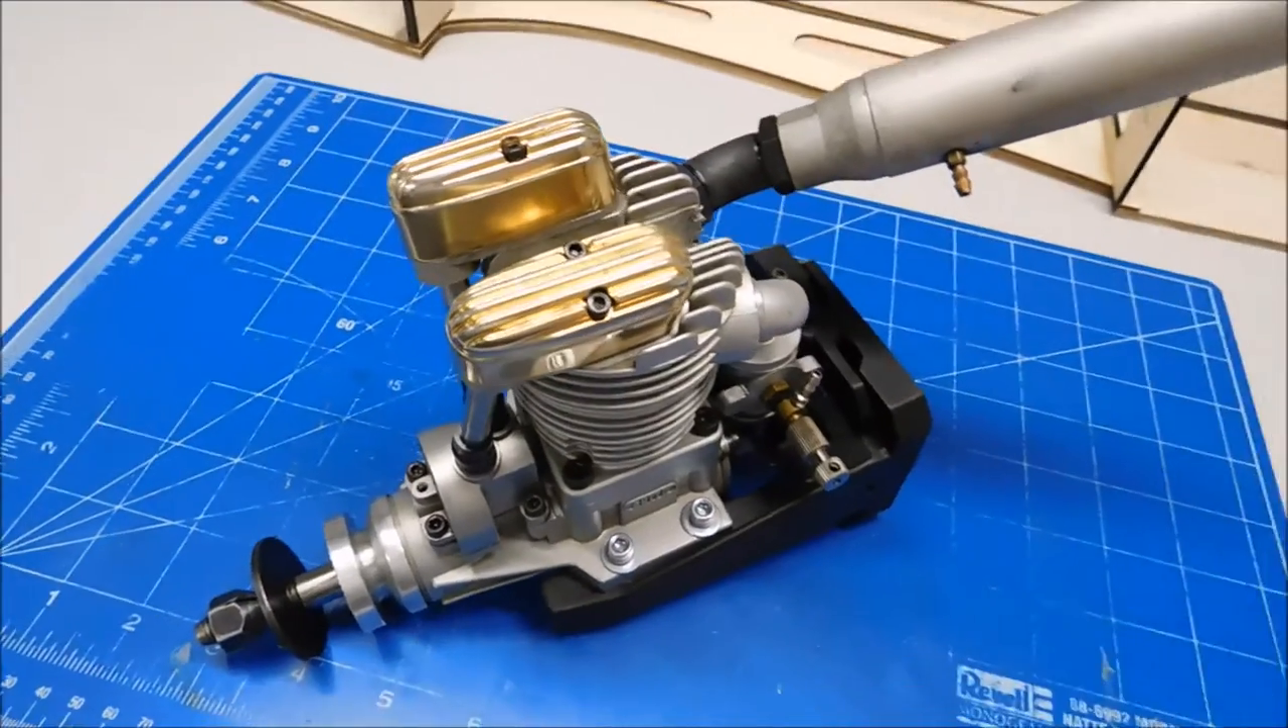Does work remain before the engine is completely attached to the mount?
No.